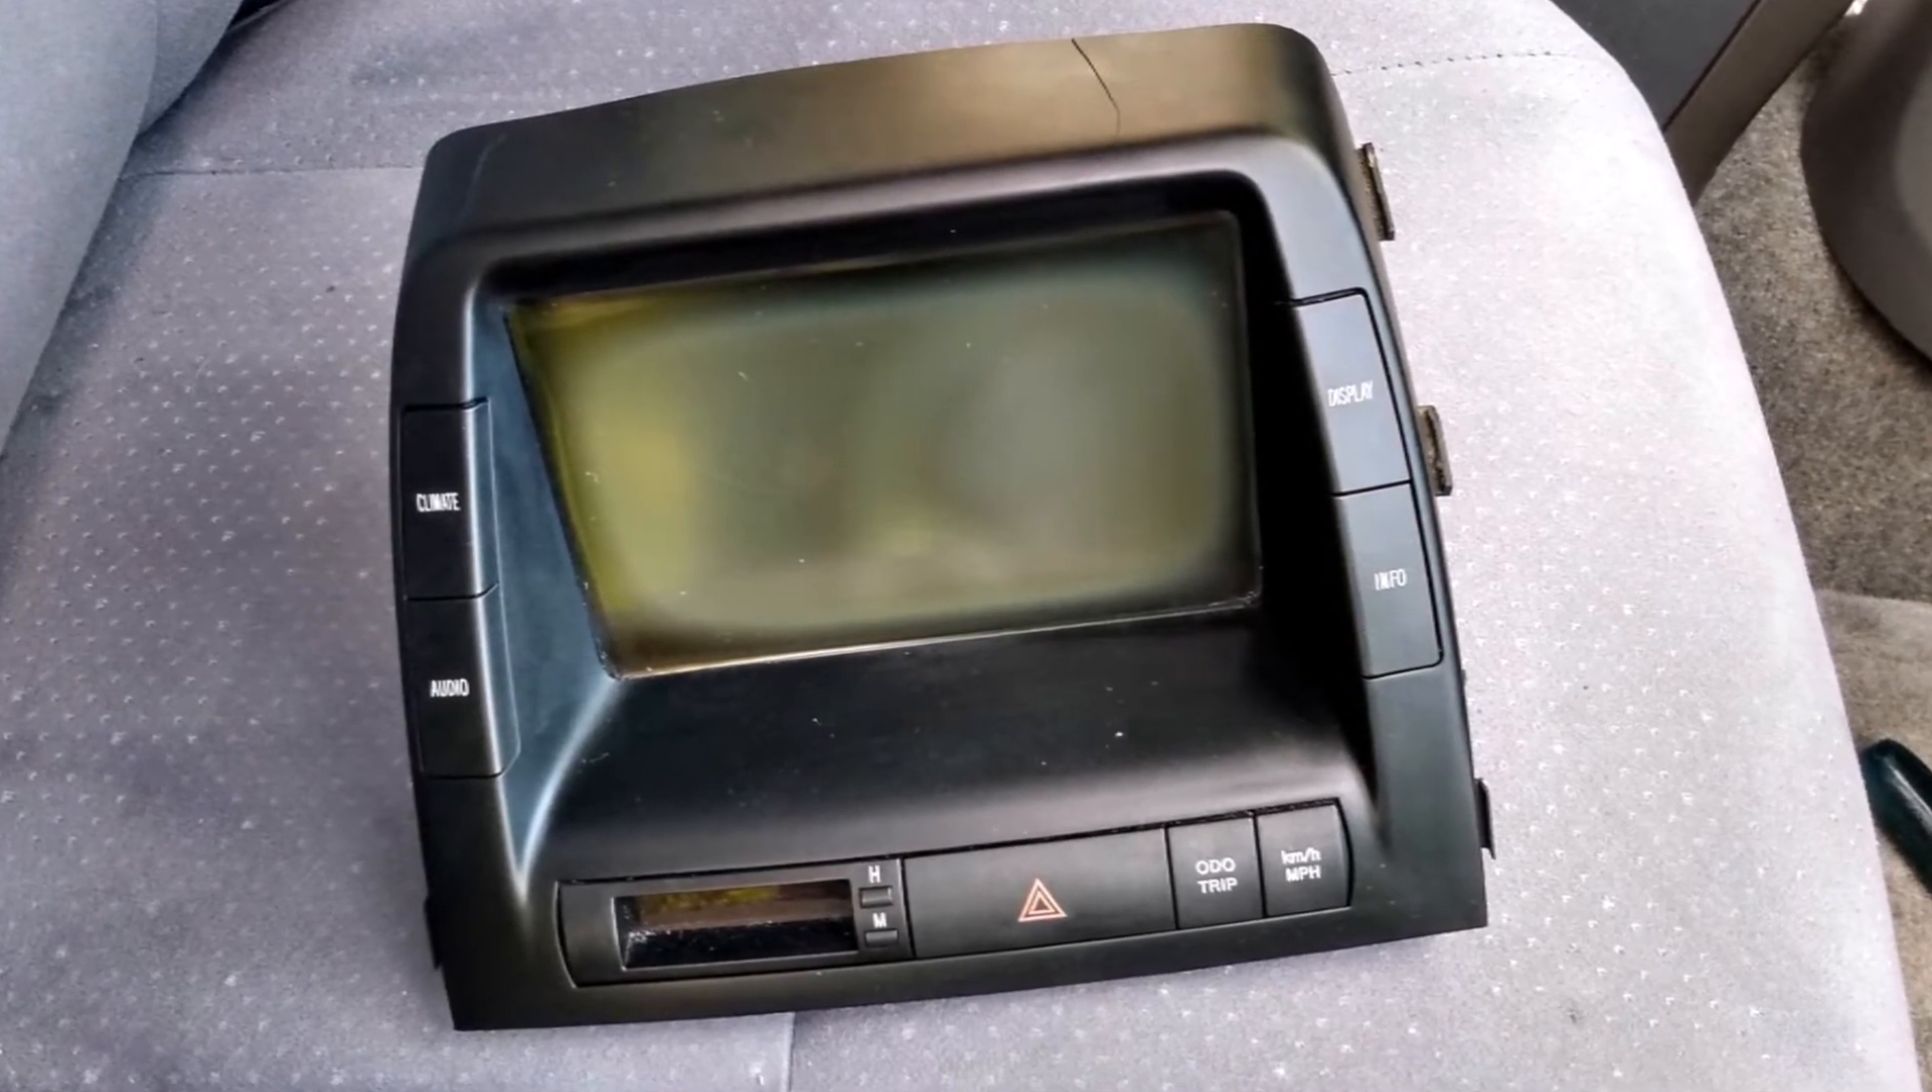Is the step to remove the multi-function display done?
Yes.